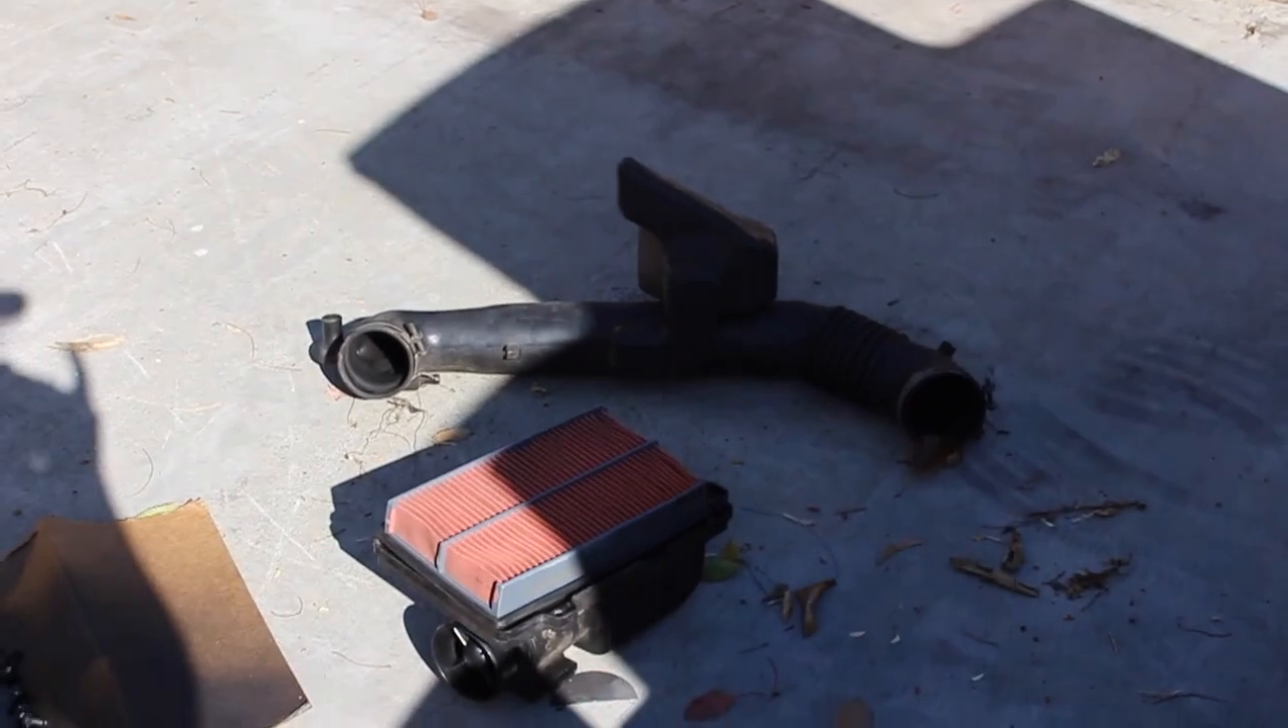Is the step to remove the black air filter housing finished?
Yes.